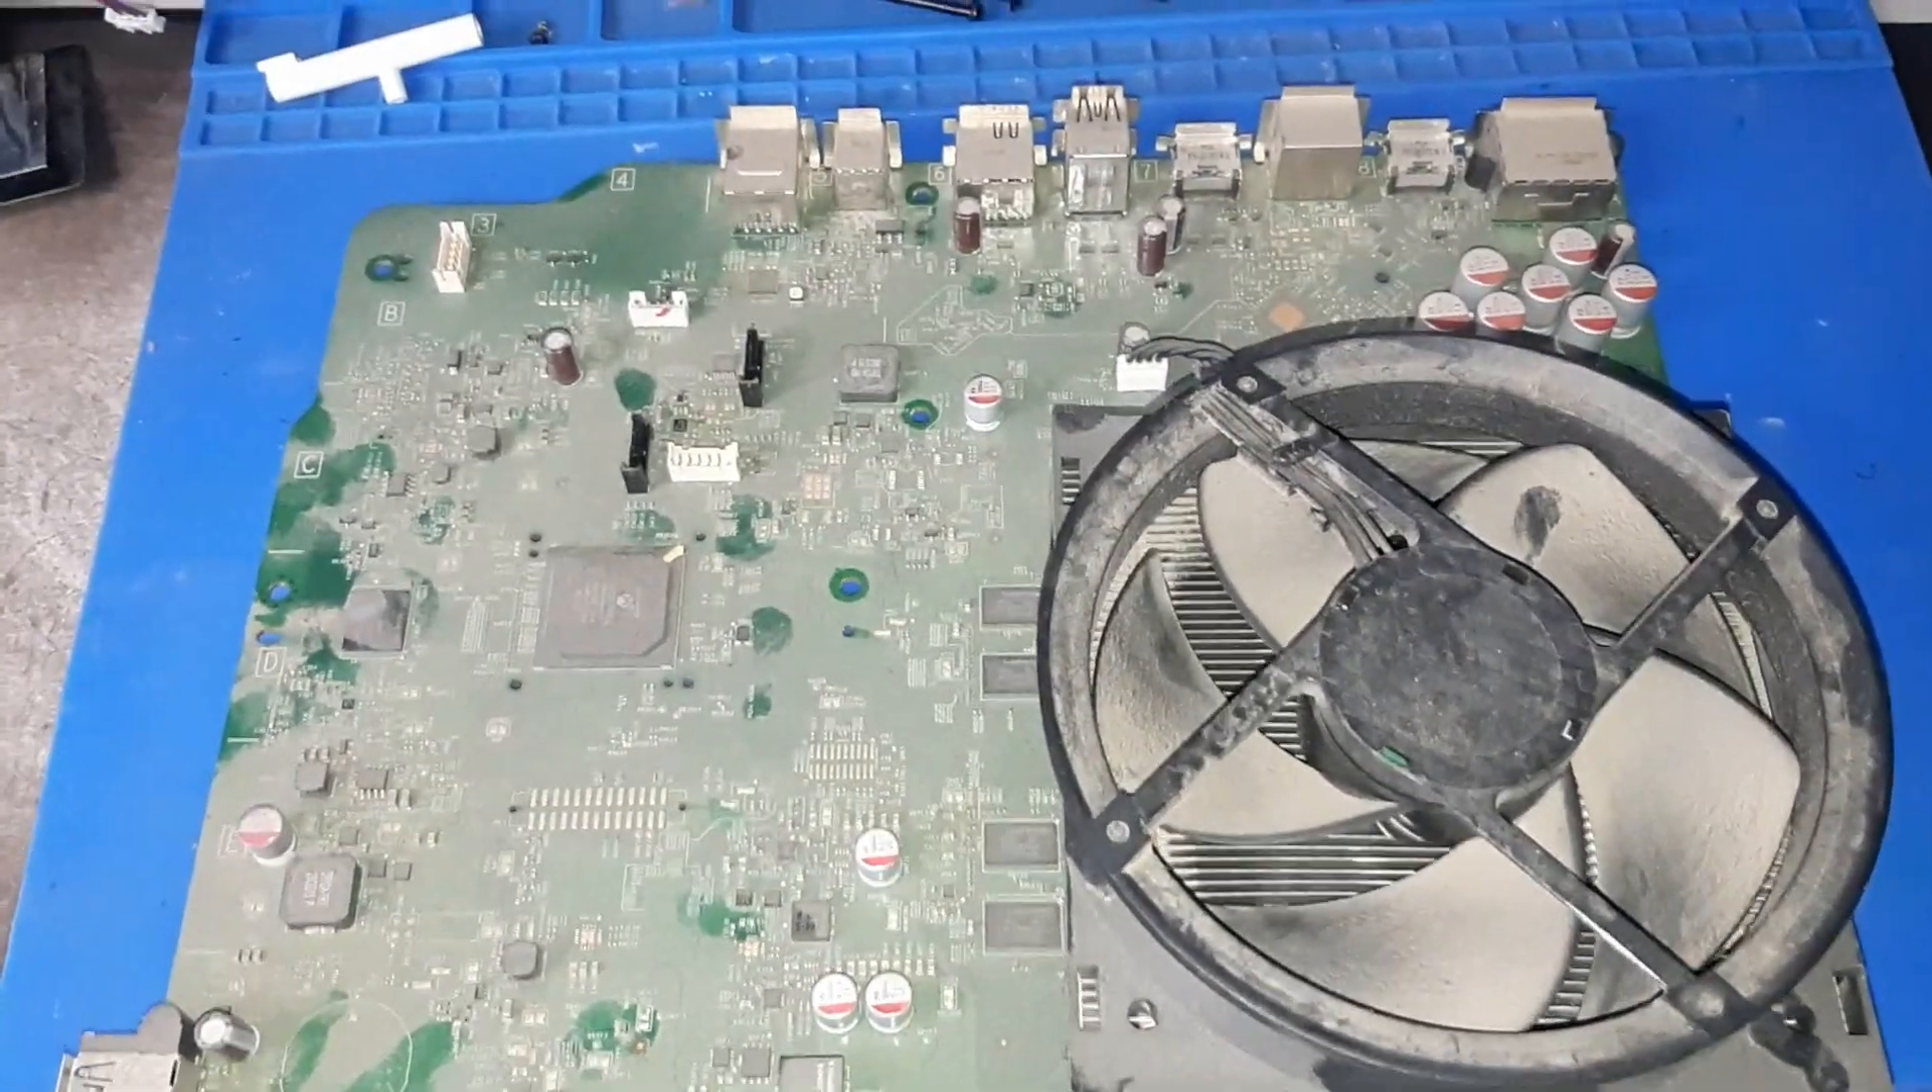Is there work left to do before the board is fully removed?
No.